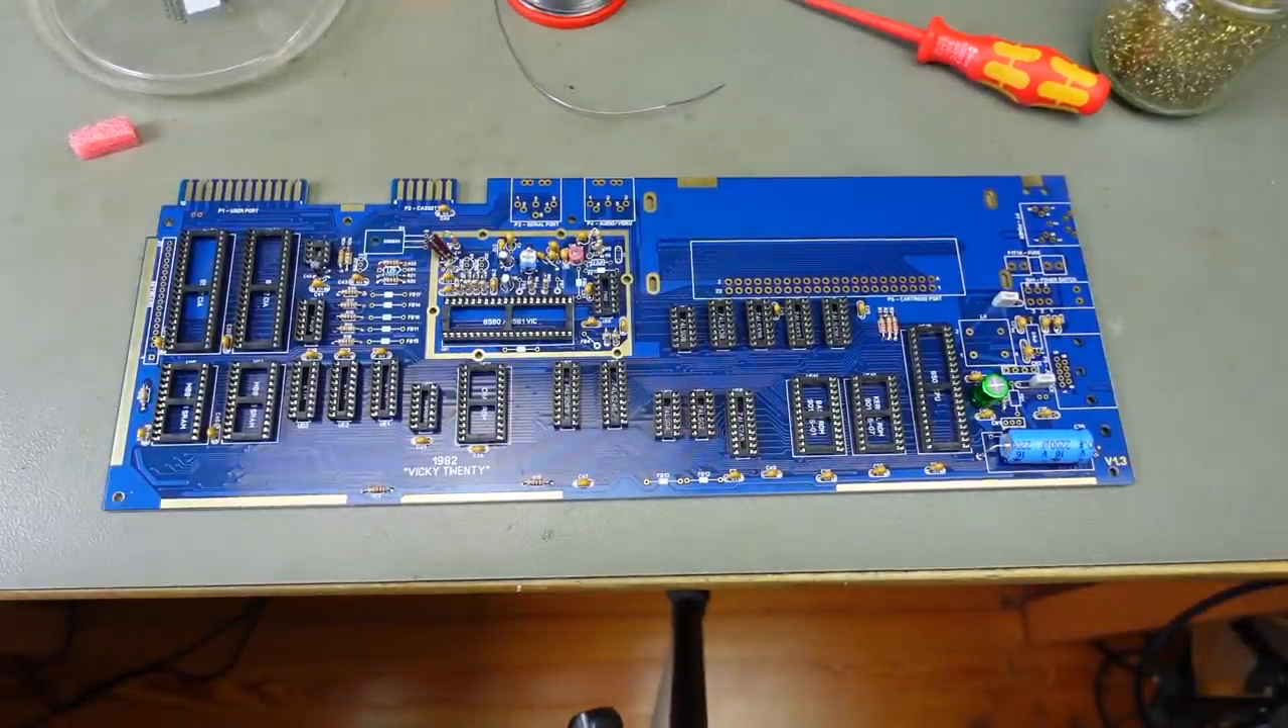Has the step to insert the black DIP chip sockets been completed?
Yes.